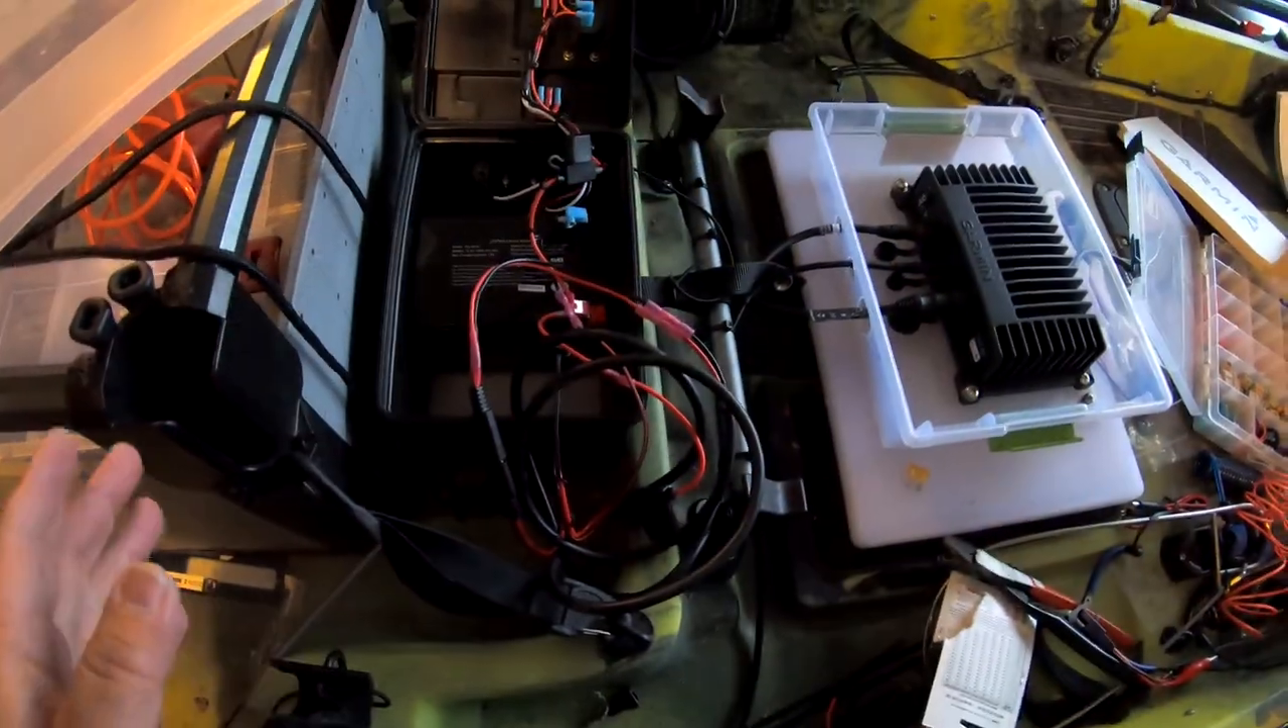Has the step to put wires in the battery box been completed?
No.